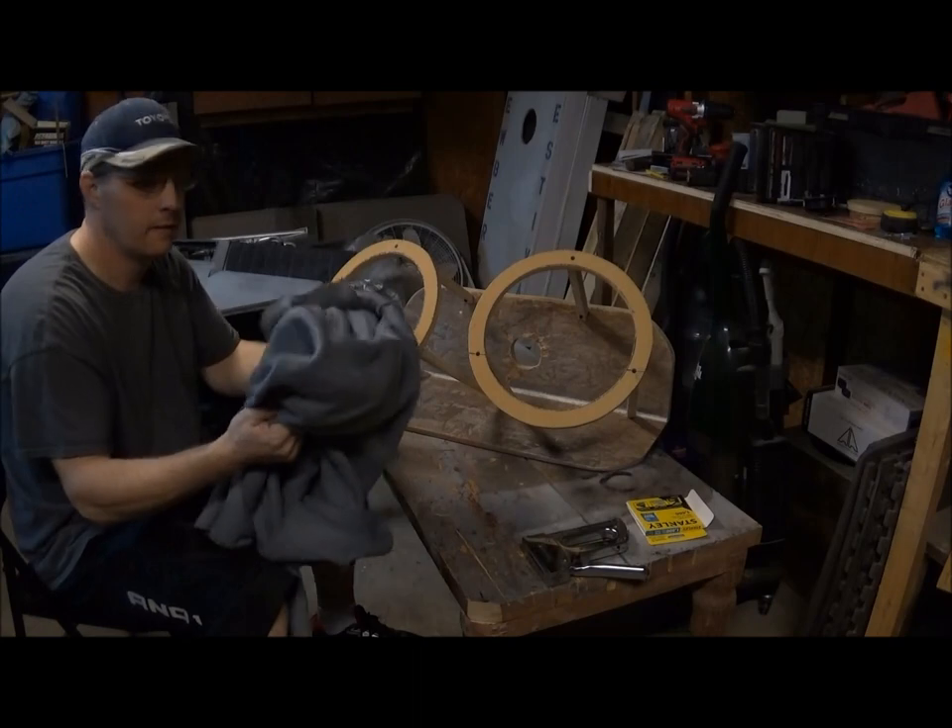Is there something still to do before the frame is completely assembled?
No.